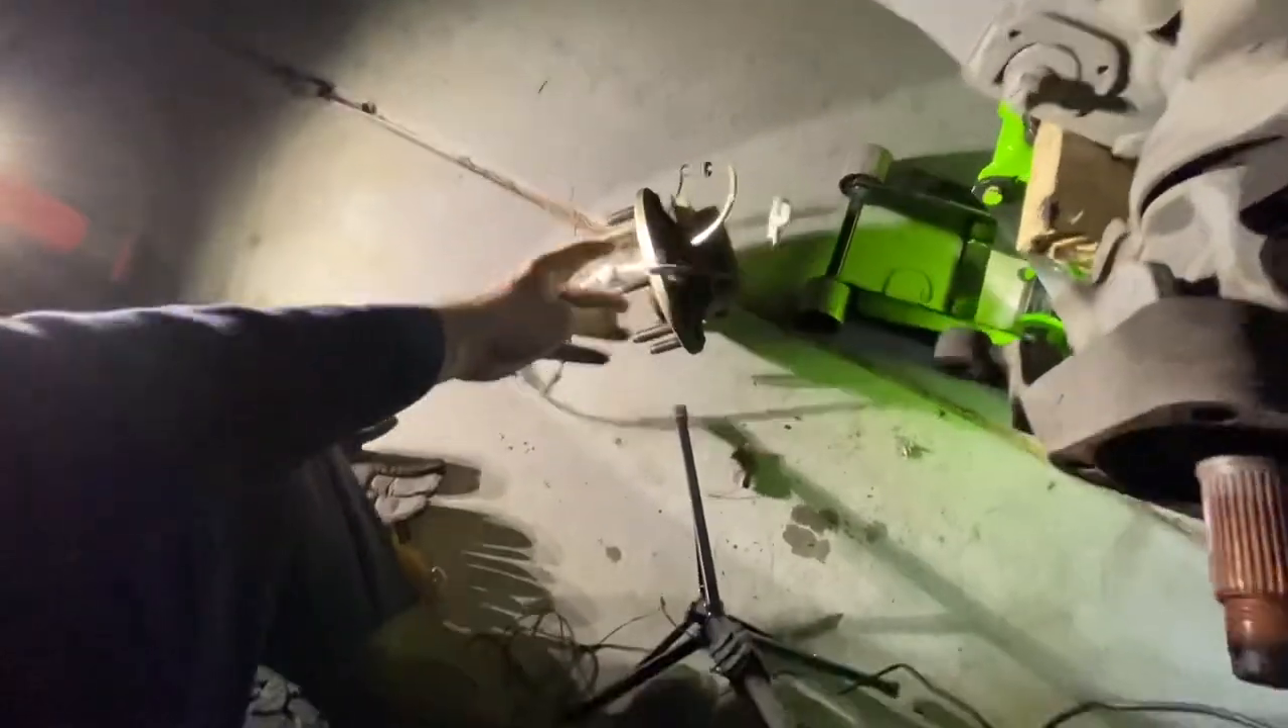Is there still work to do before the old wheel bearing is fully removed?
No.